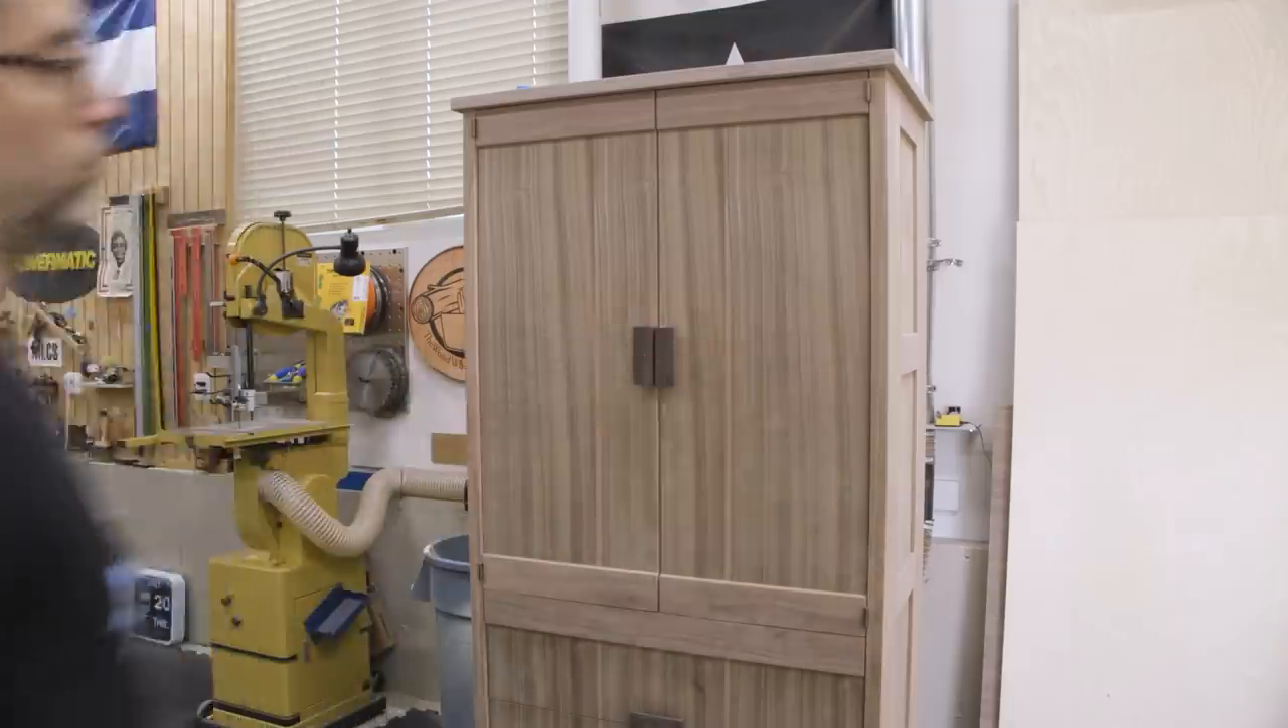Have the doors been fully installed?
Yes.